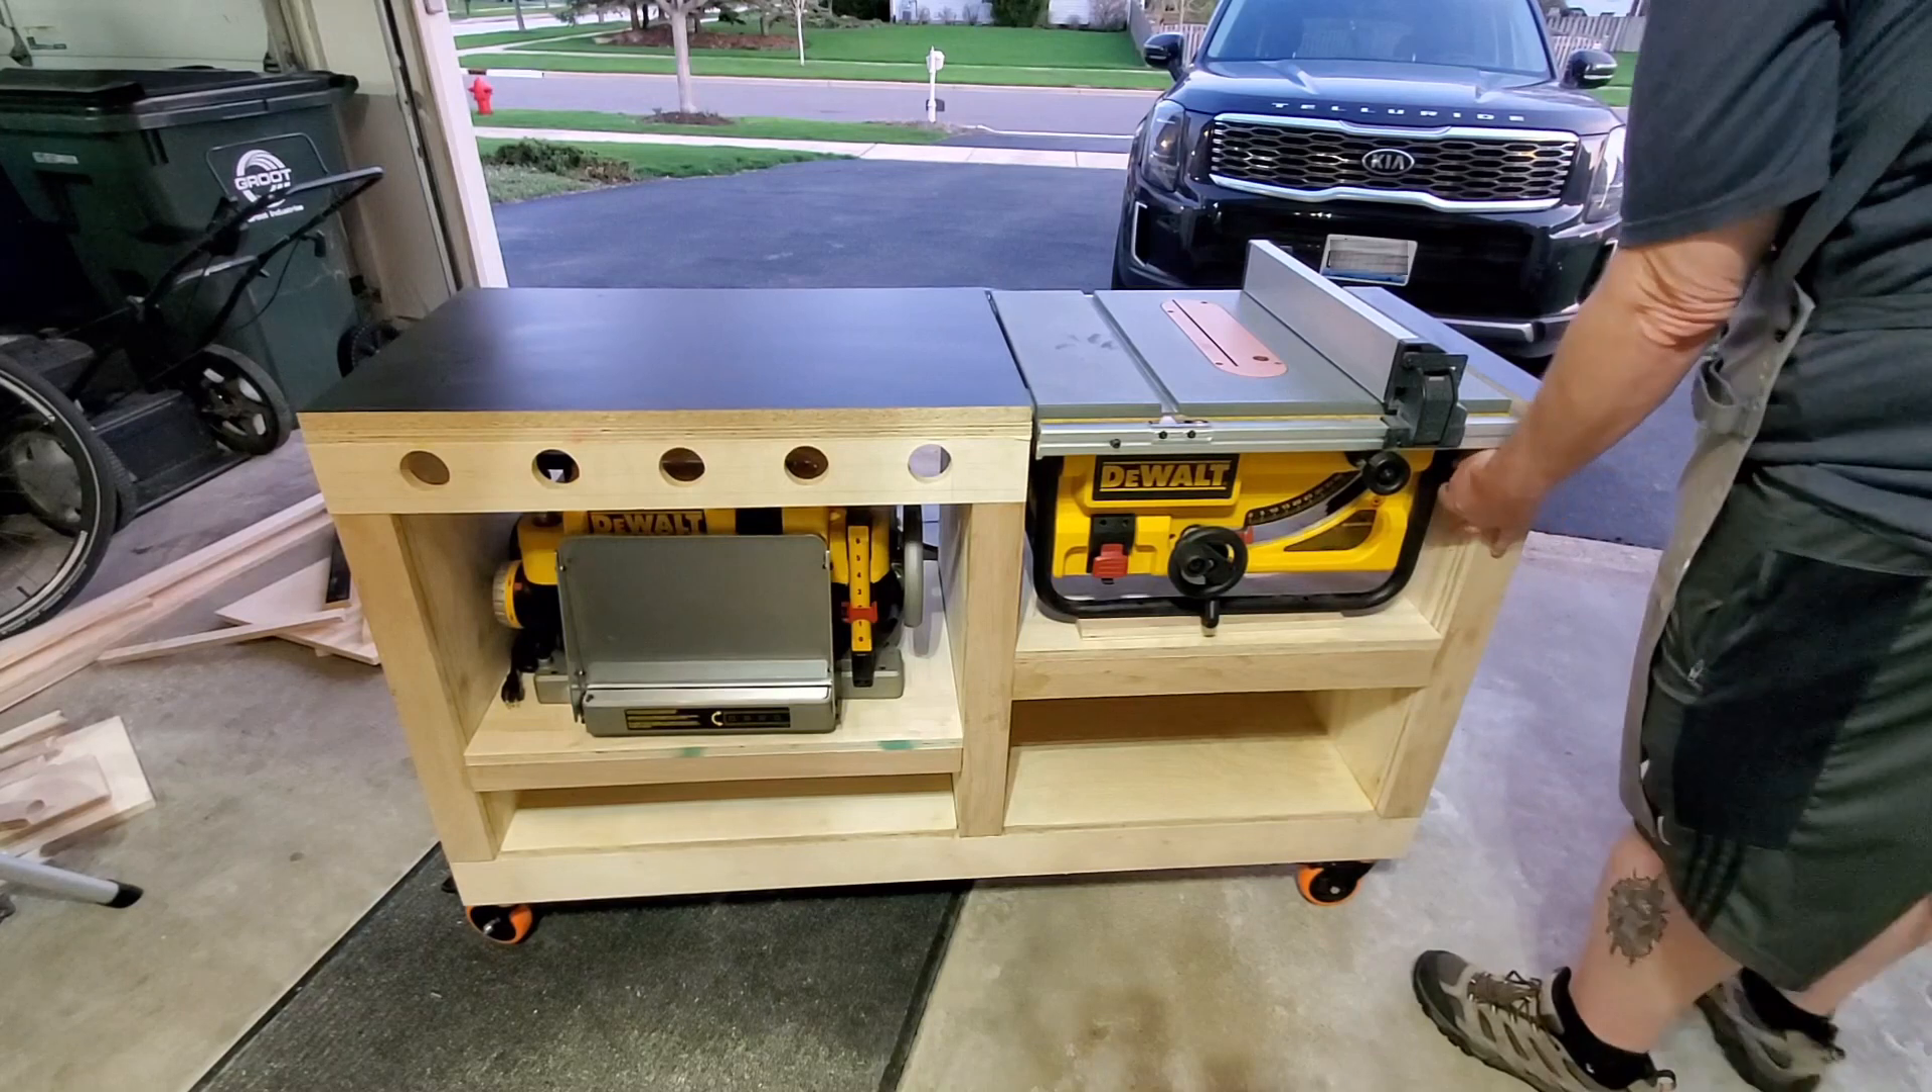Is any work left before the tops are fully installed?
No.